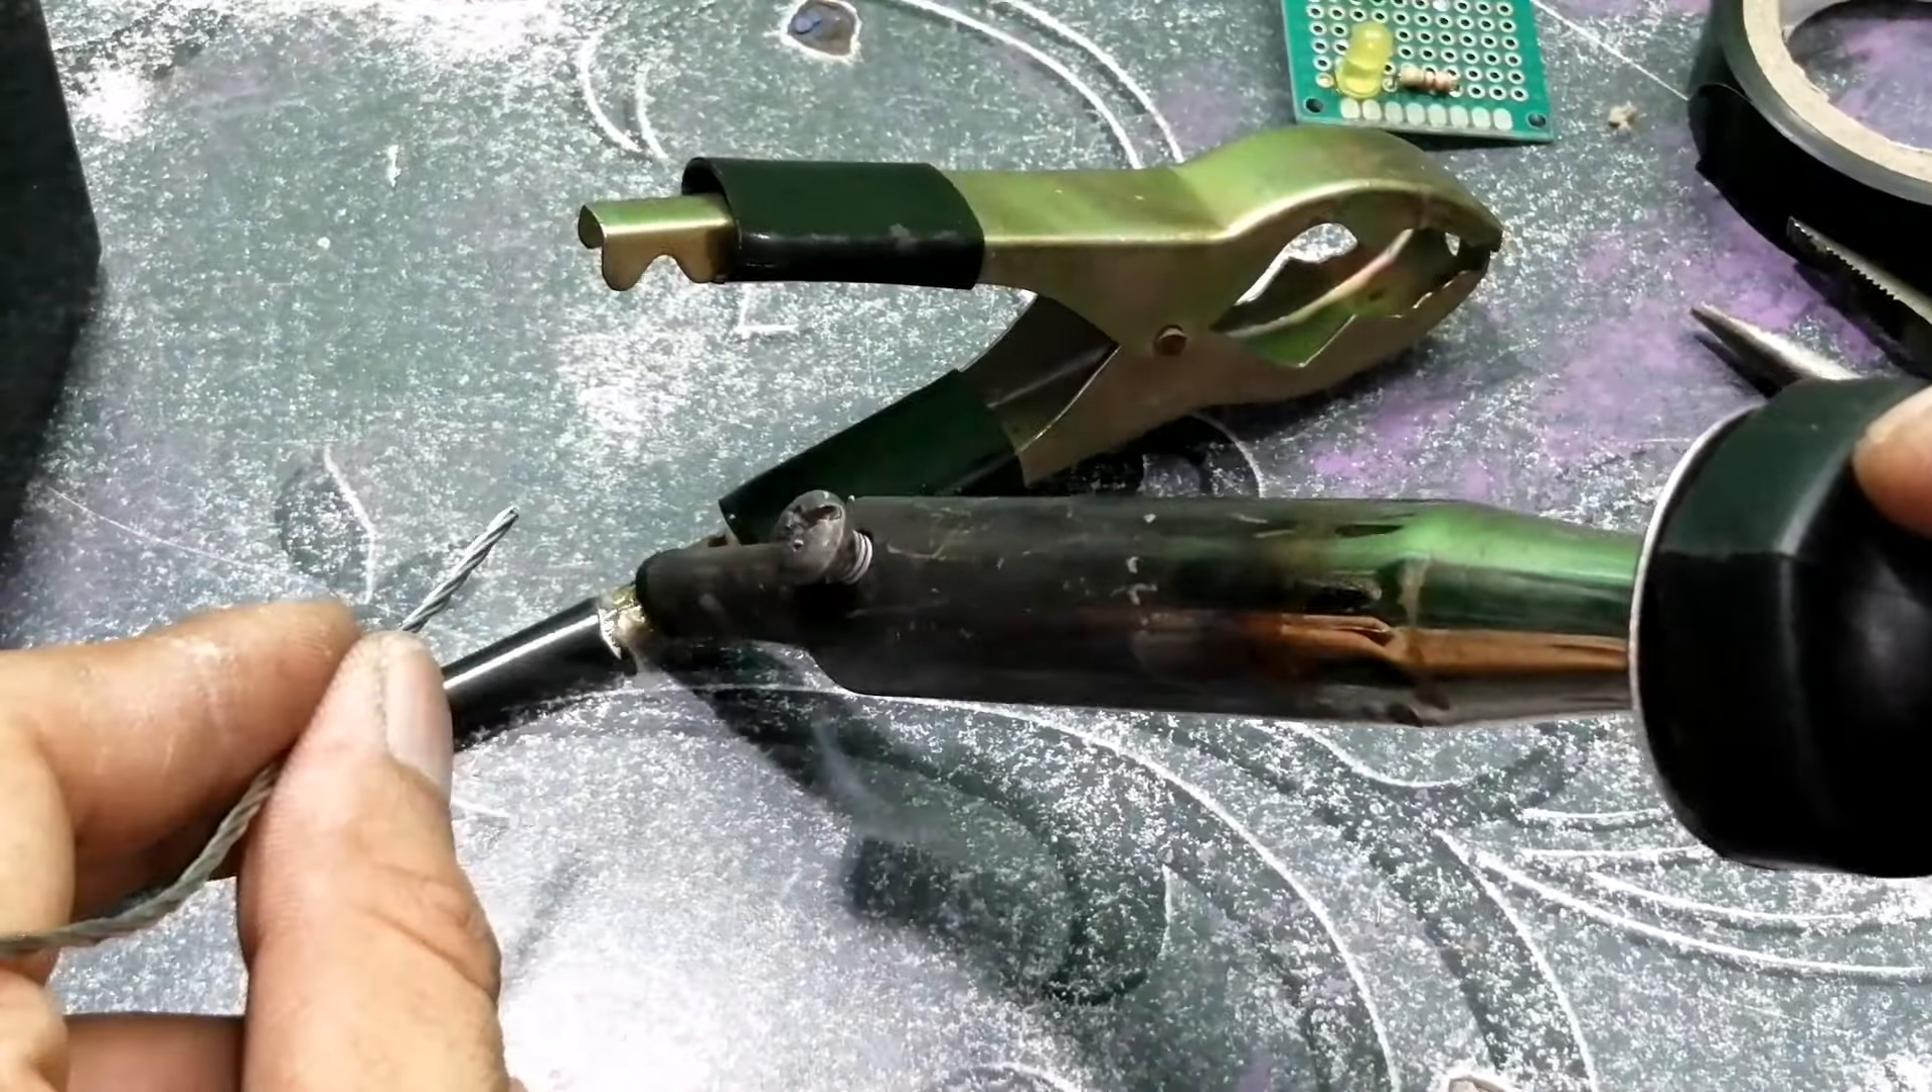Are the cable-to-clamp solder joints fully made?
No.